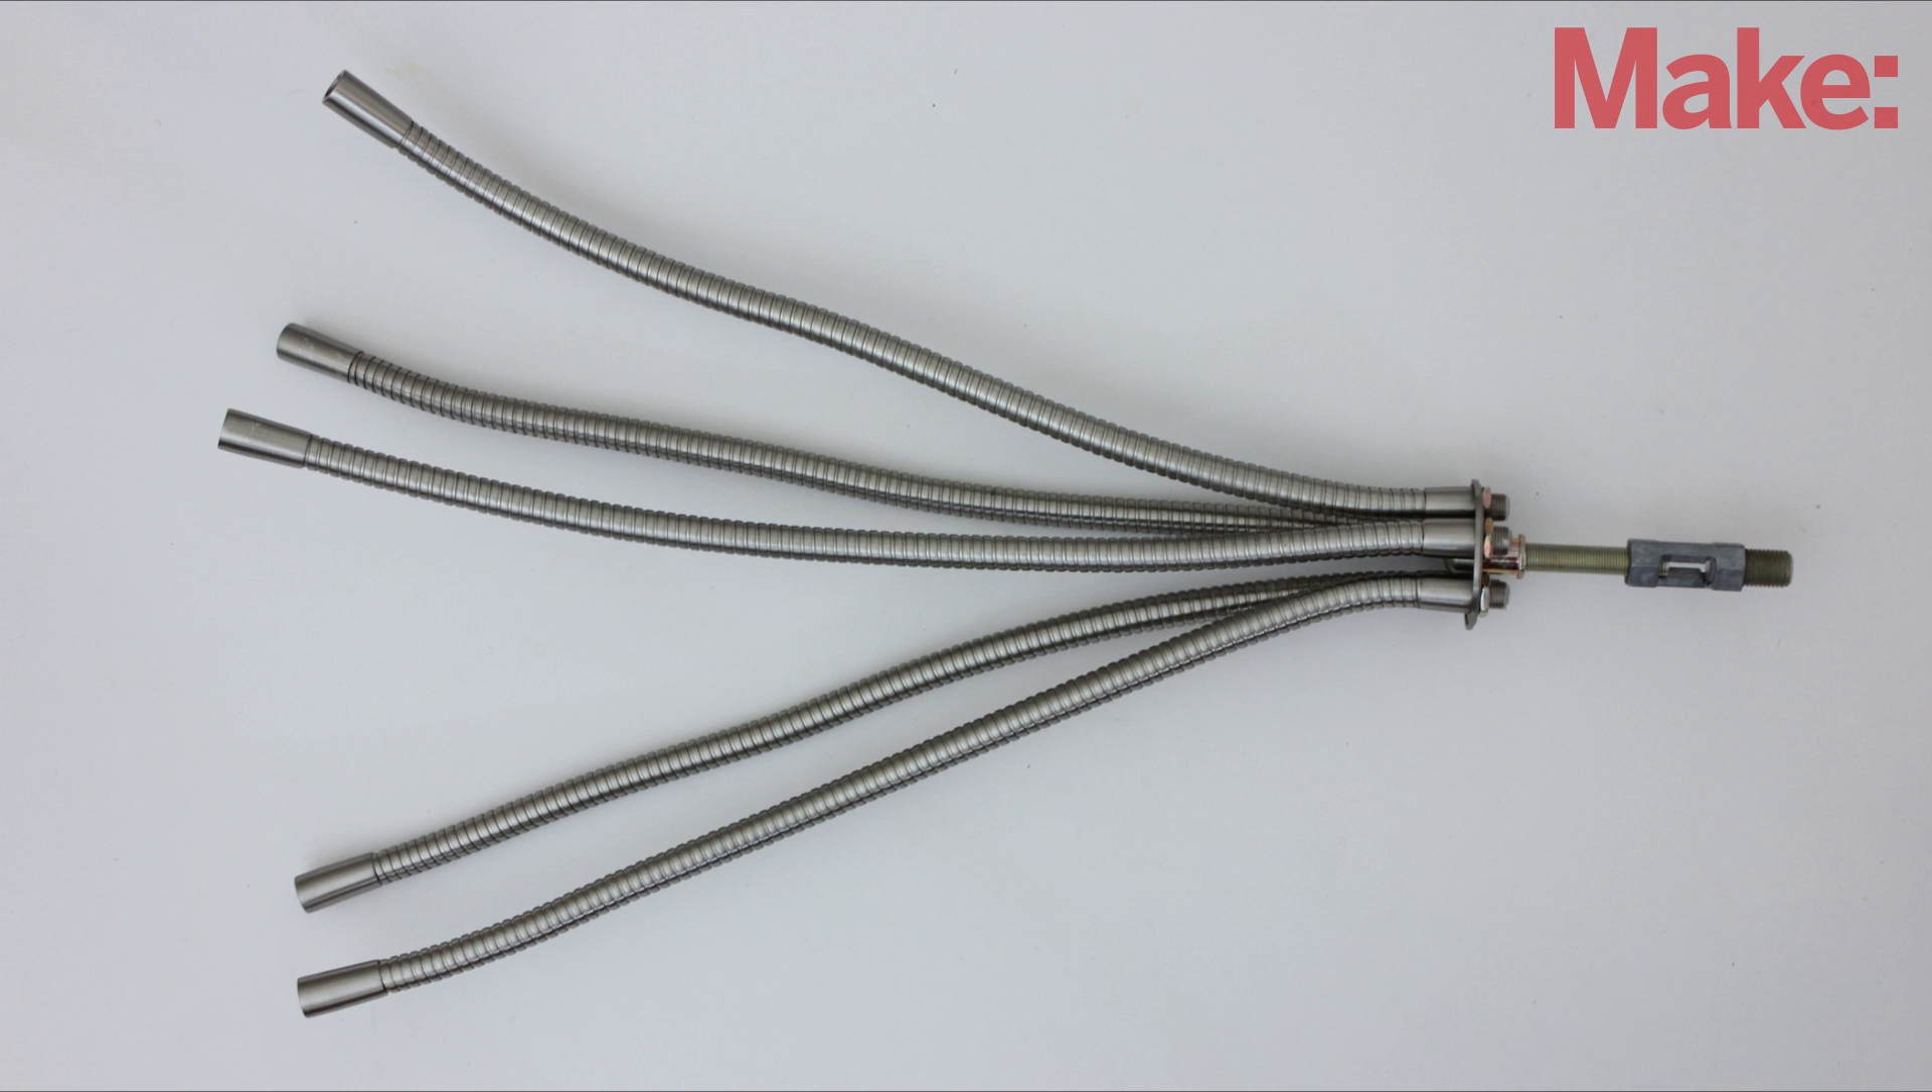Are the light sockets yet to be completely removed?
No.